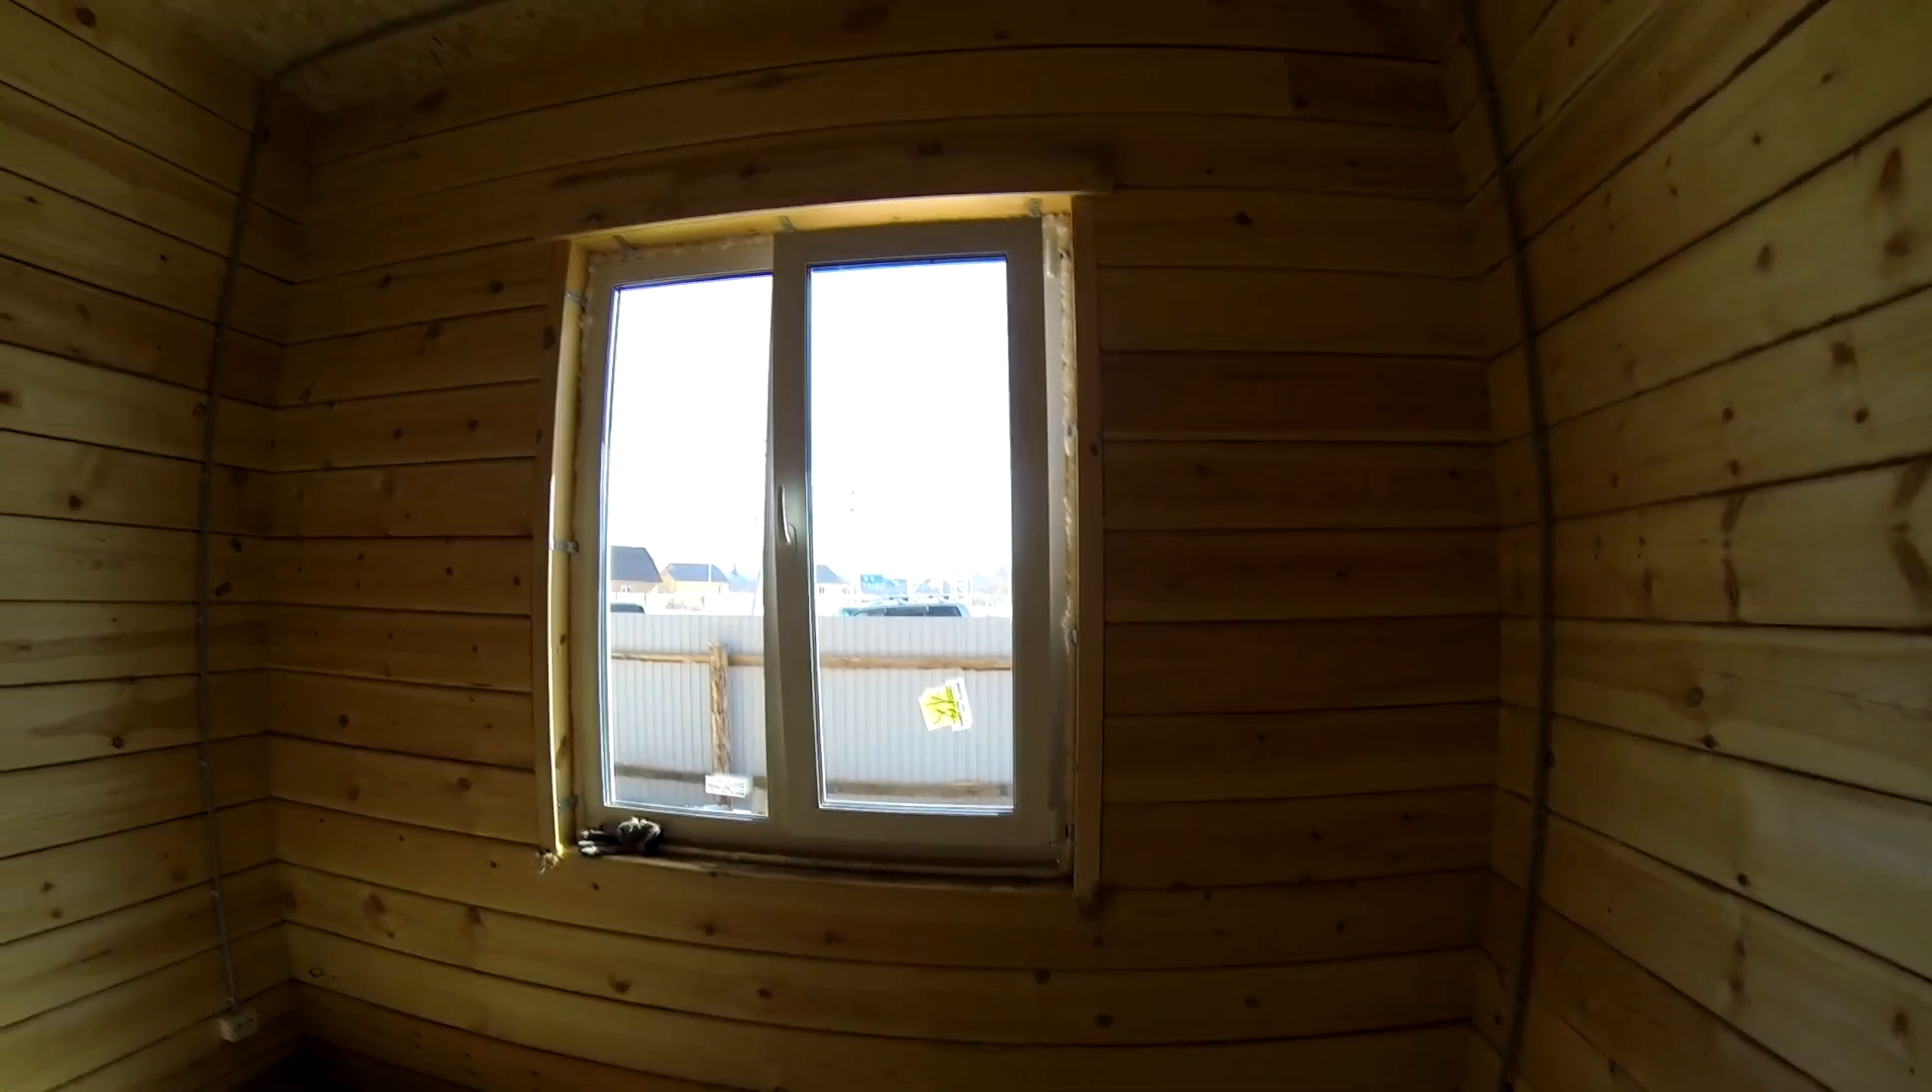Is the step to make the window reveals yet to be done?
Yes.